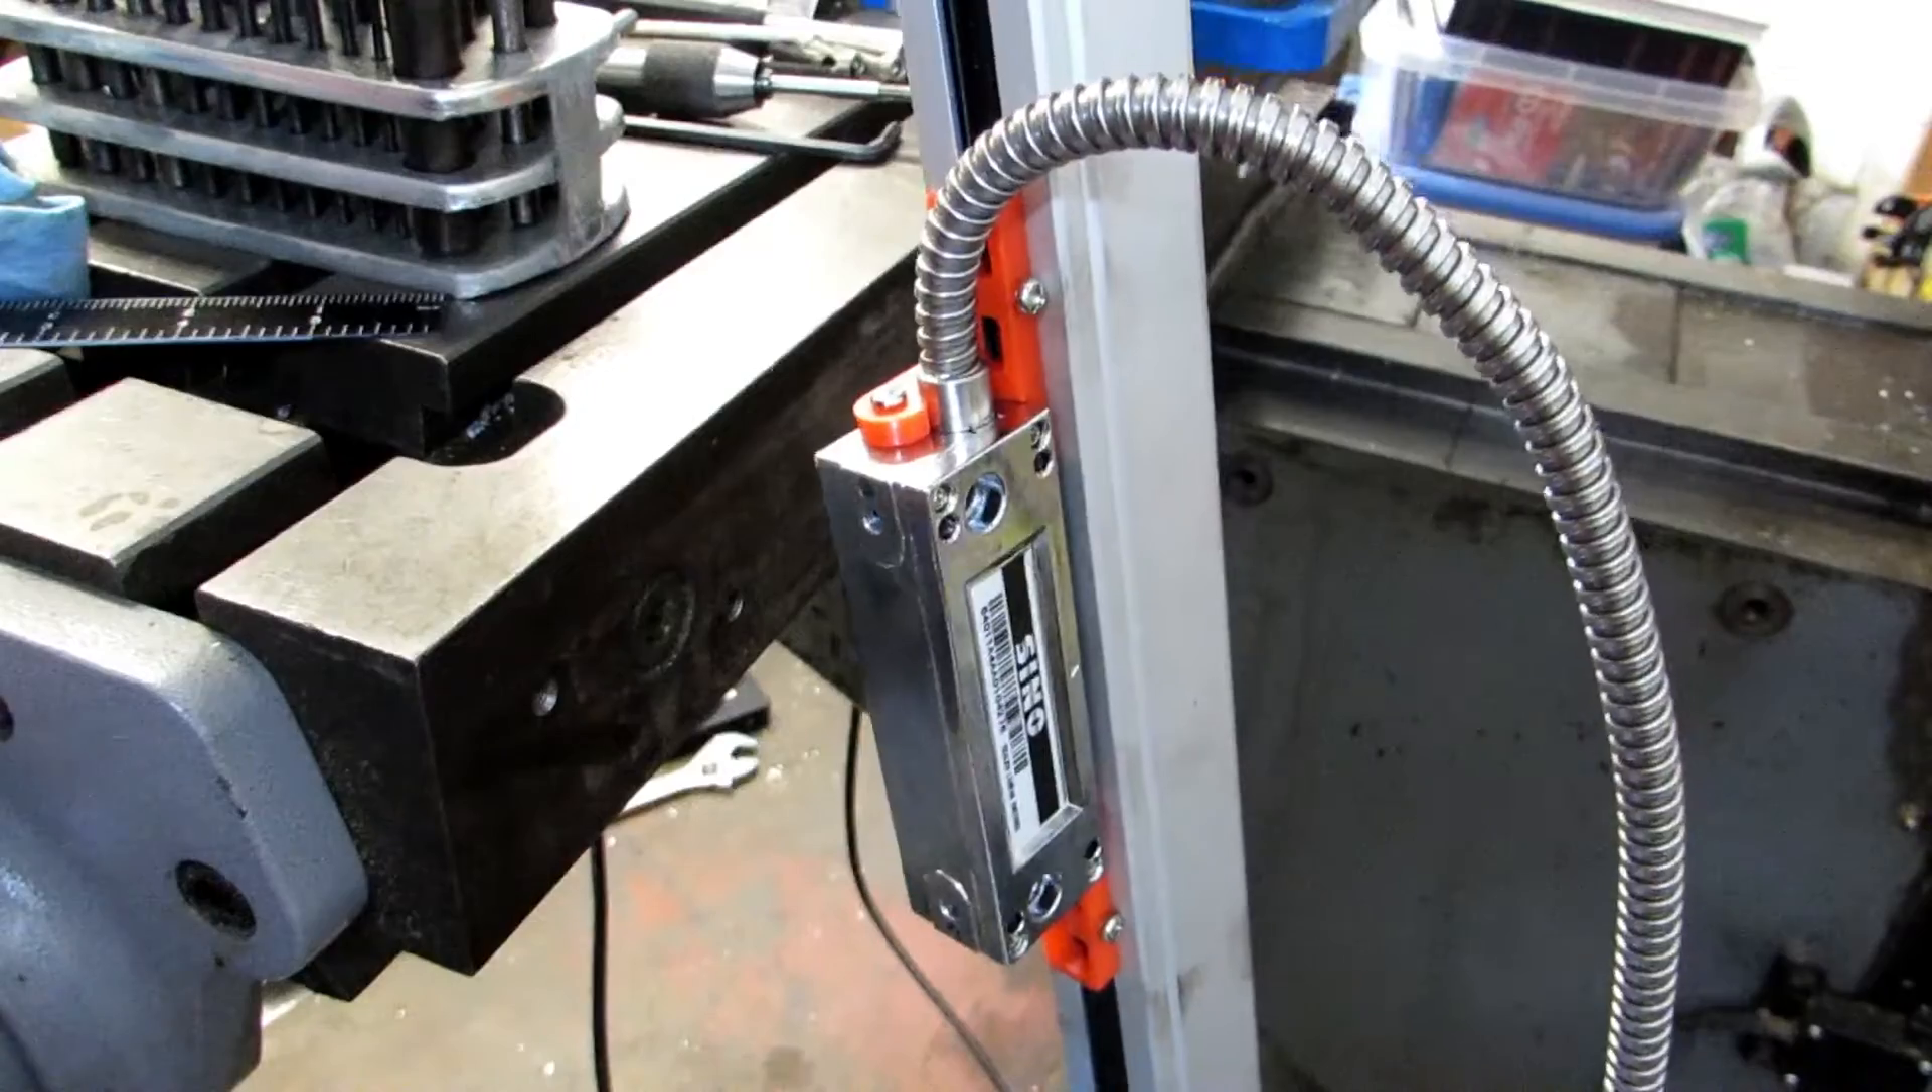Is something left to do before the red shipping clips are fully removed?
Yes.